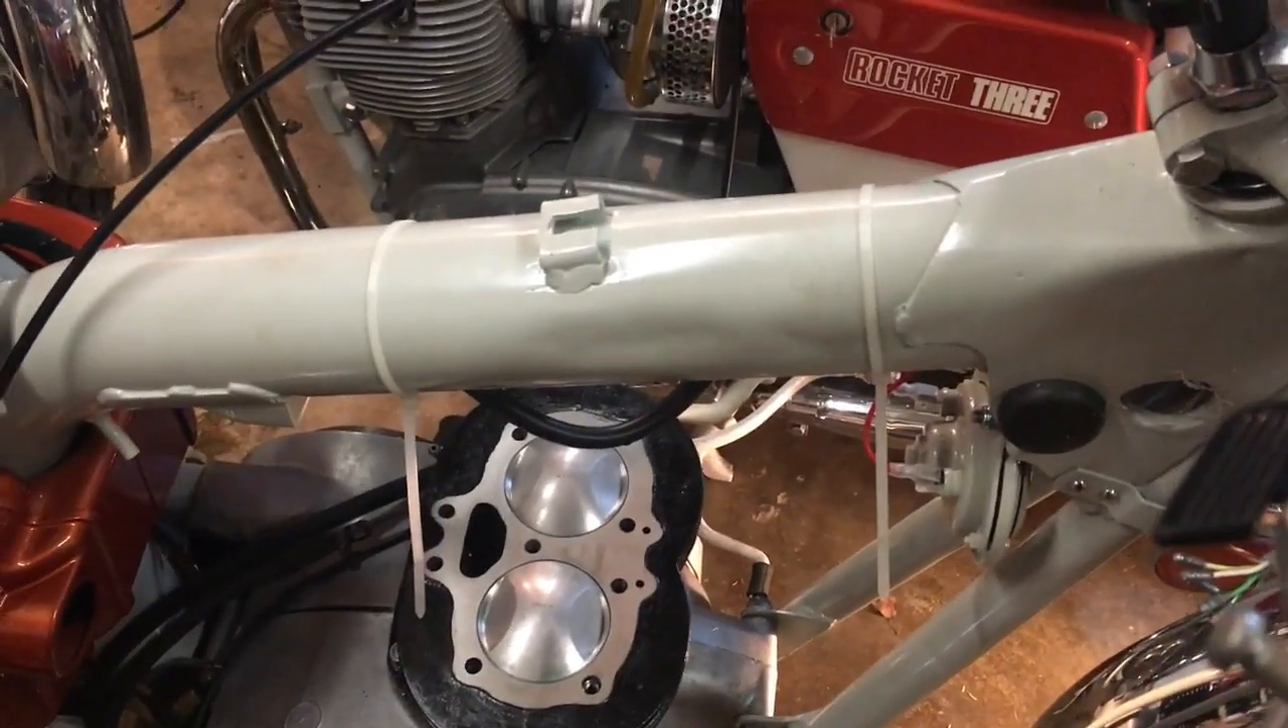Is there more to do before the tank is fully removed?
No.